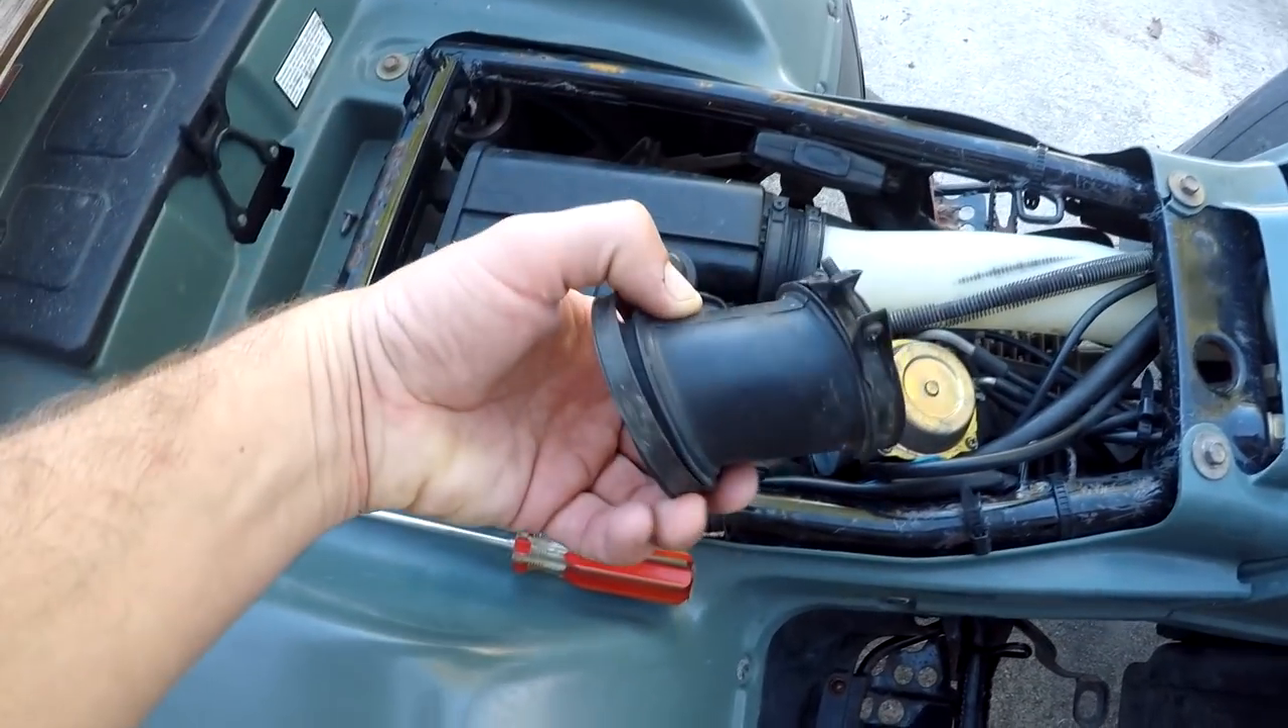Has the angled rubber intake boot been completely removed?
Yes.